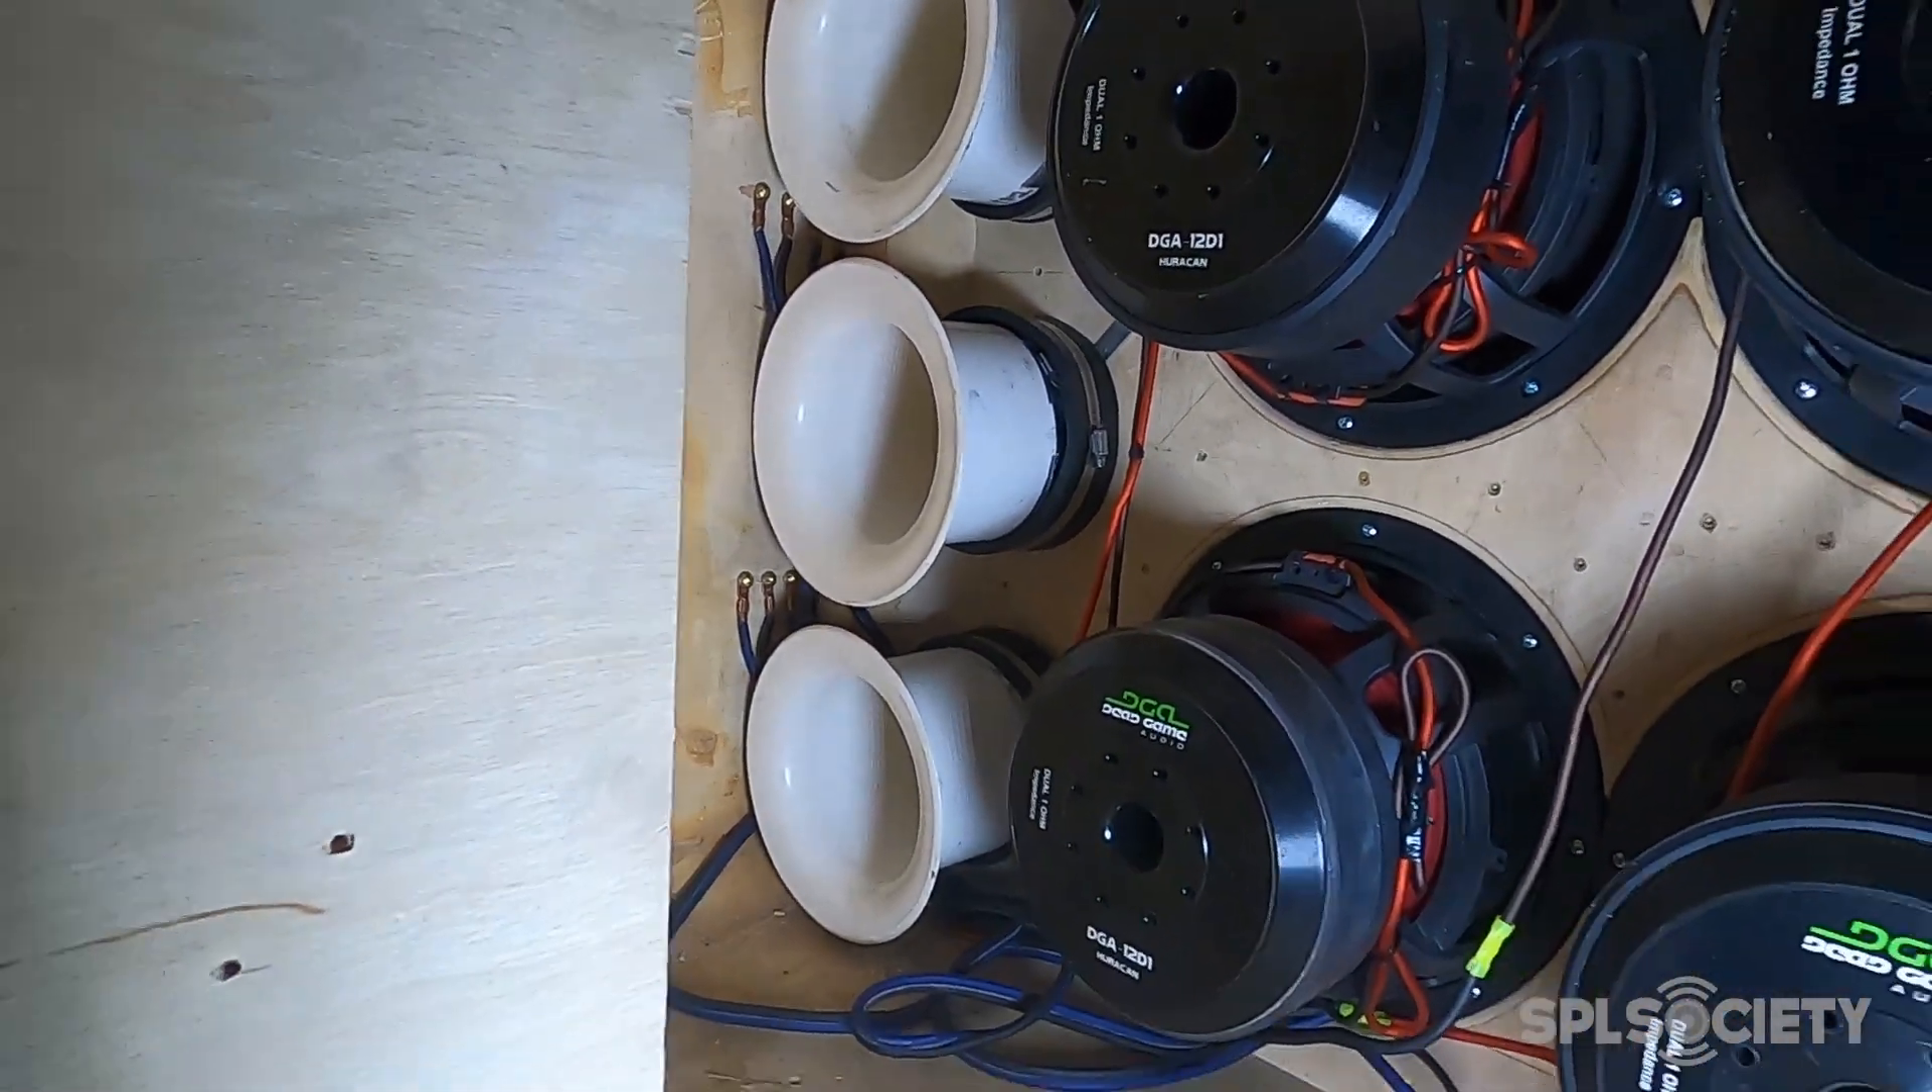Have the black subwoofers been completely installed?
Yes.